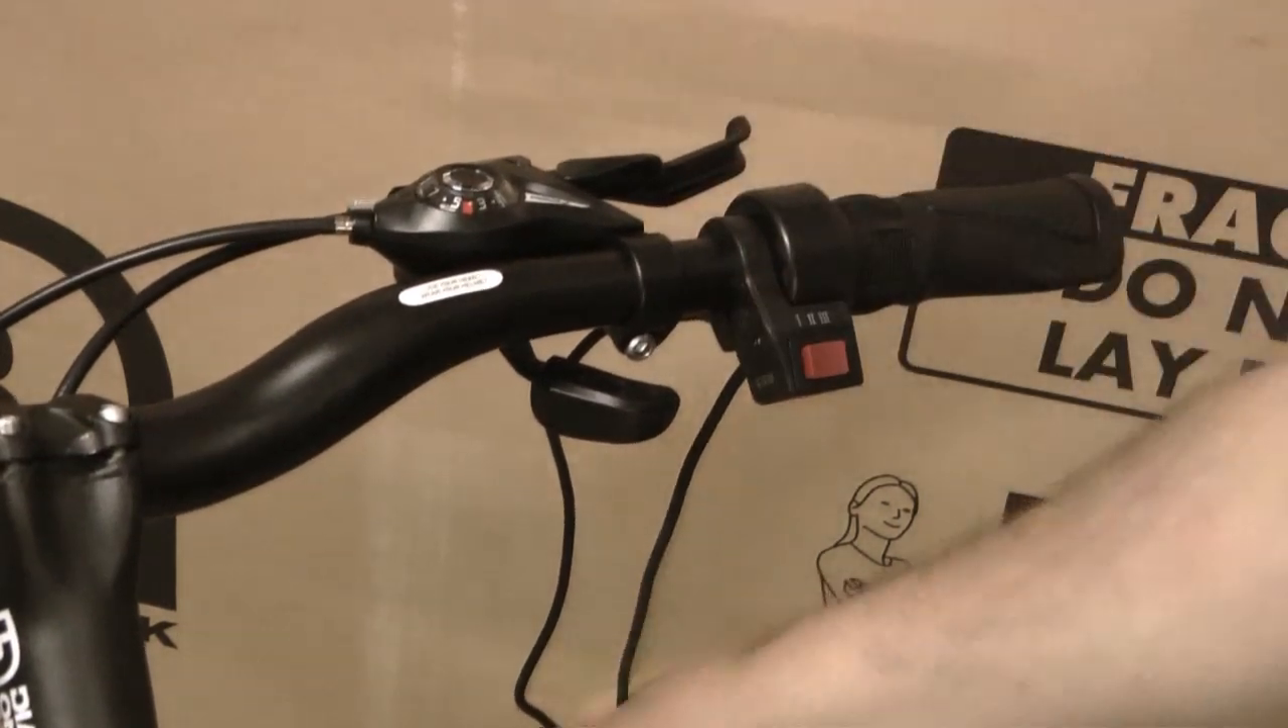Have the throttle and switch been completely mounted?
Yes.